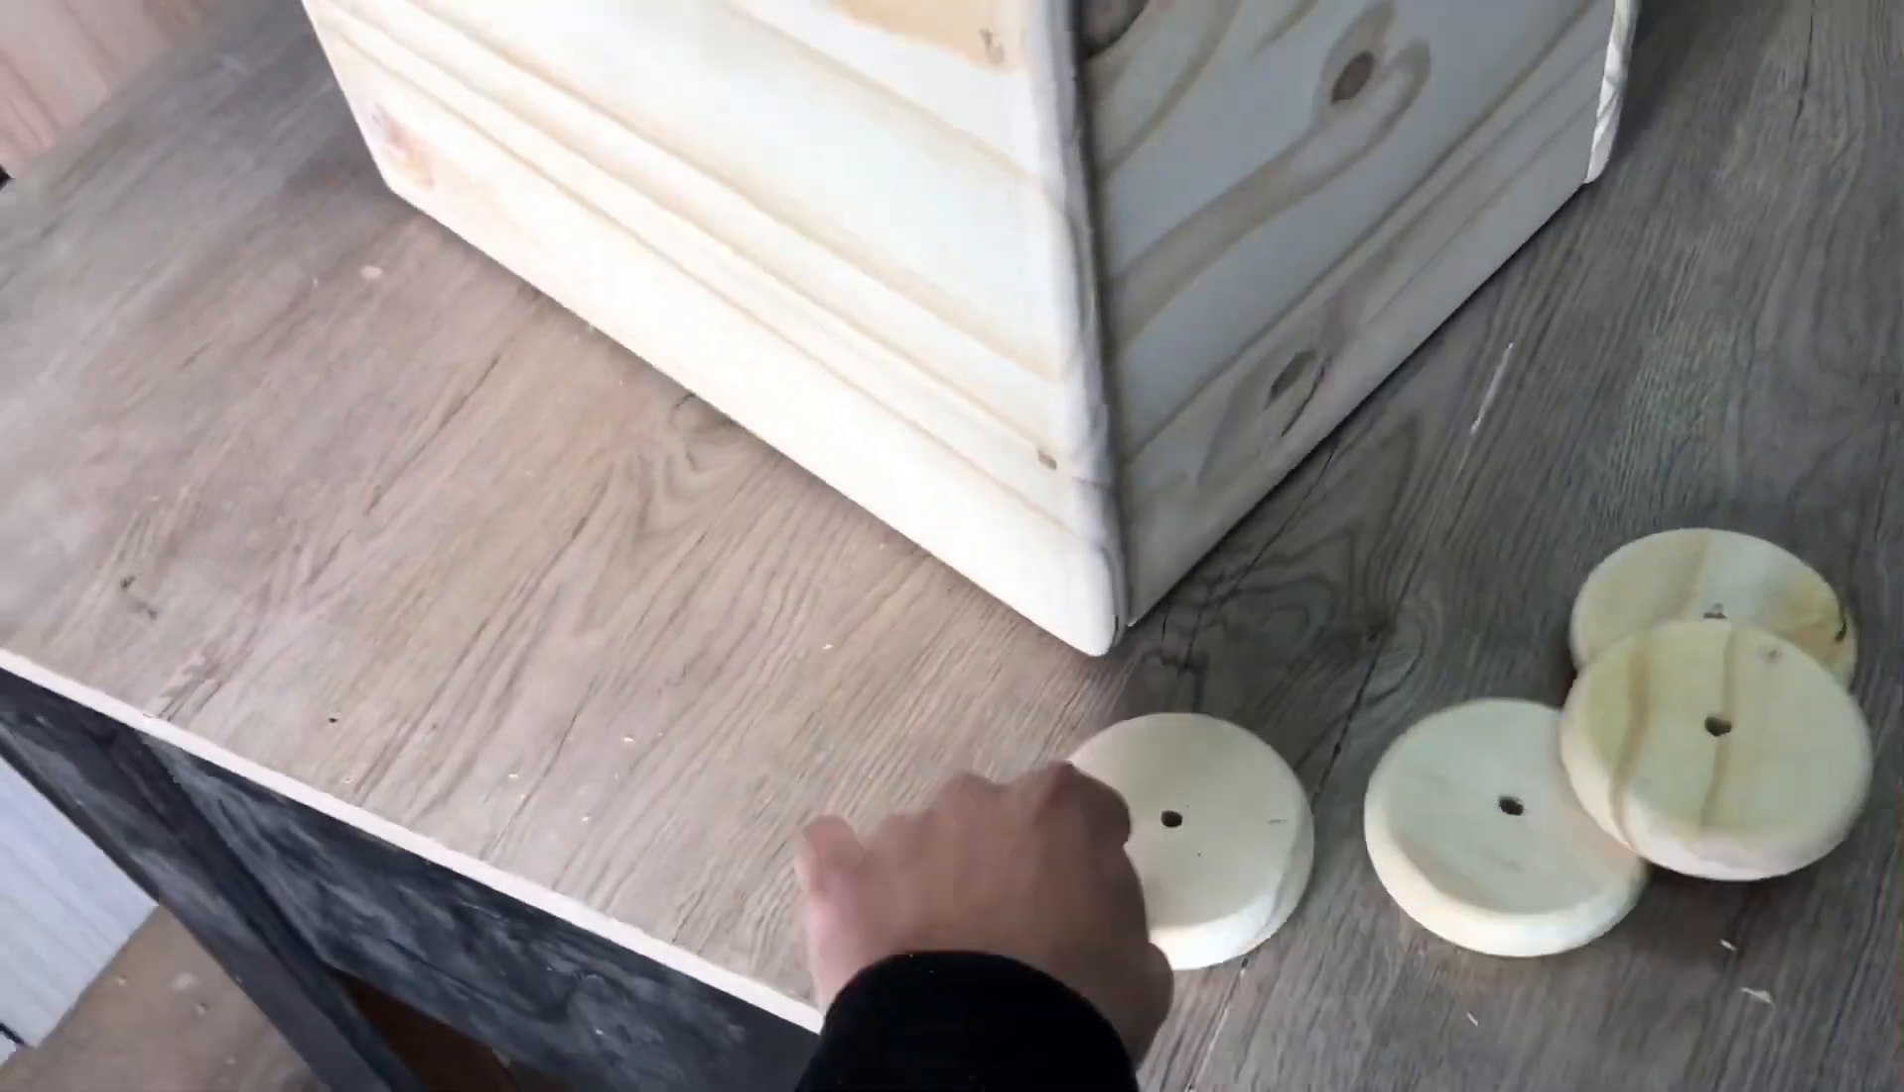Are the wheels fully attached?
No.